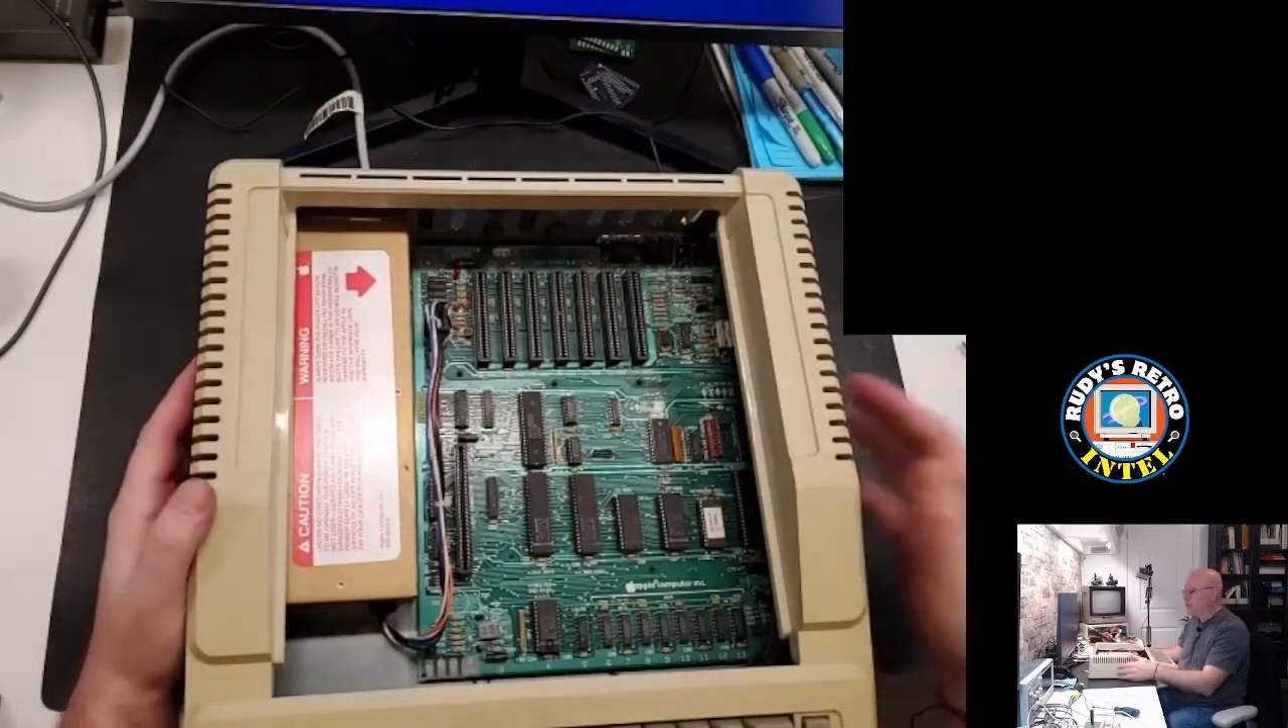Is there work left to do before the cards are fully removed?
No.